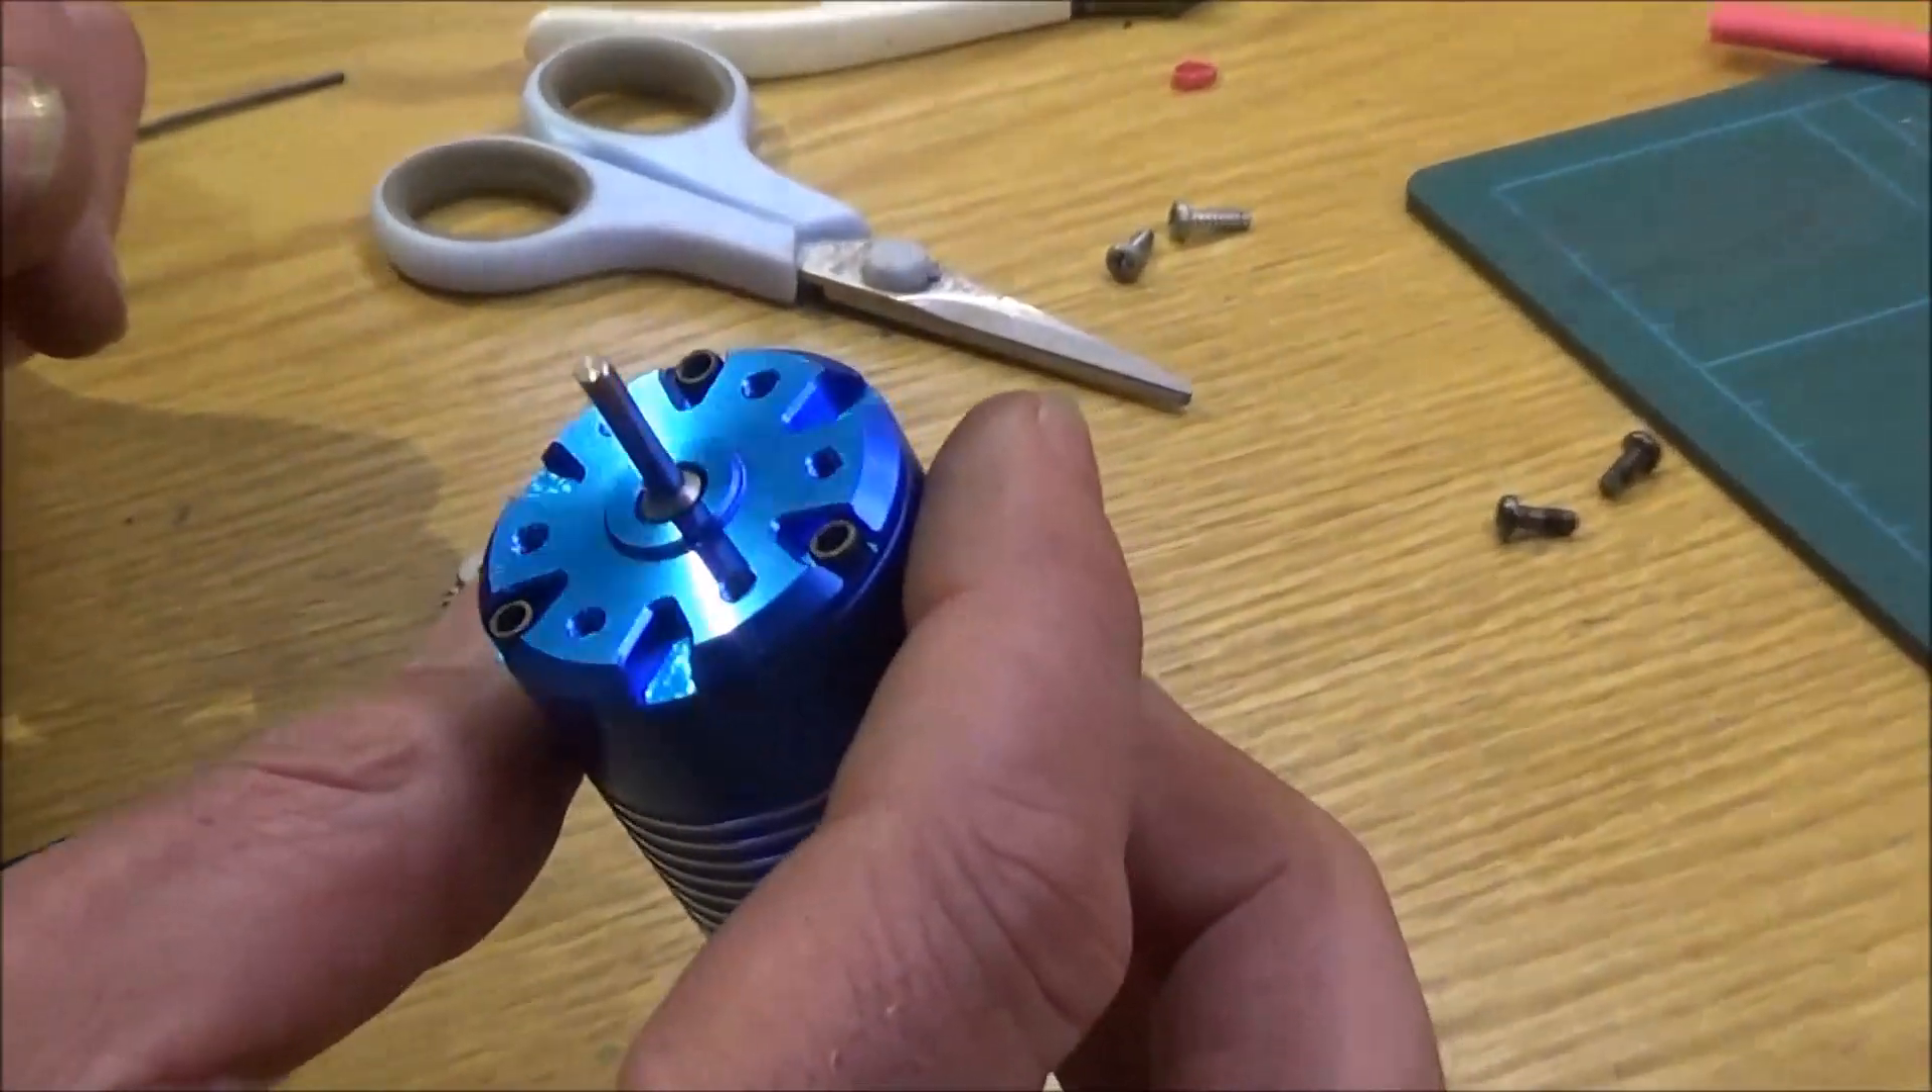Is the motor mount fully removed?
Yes.